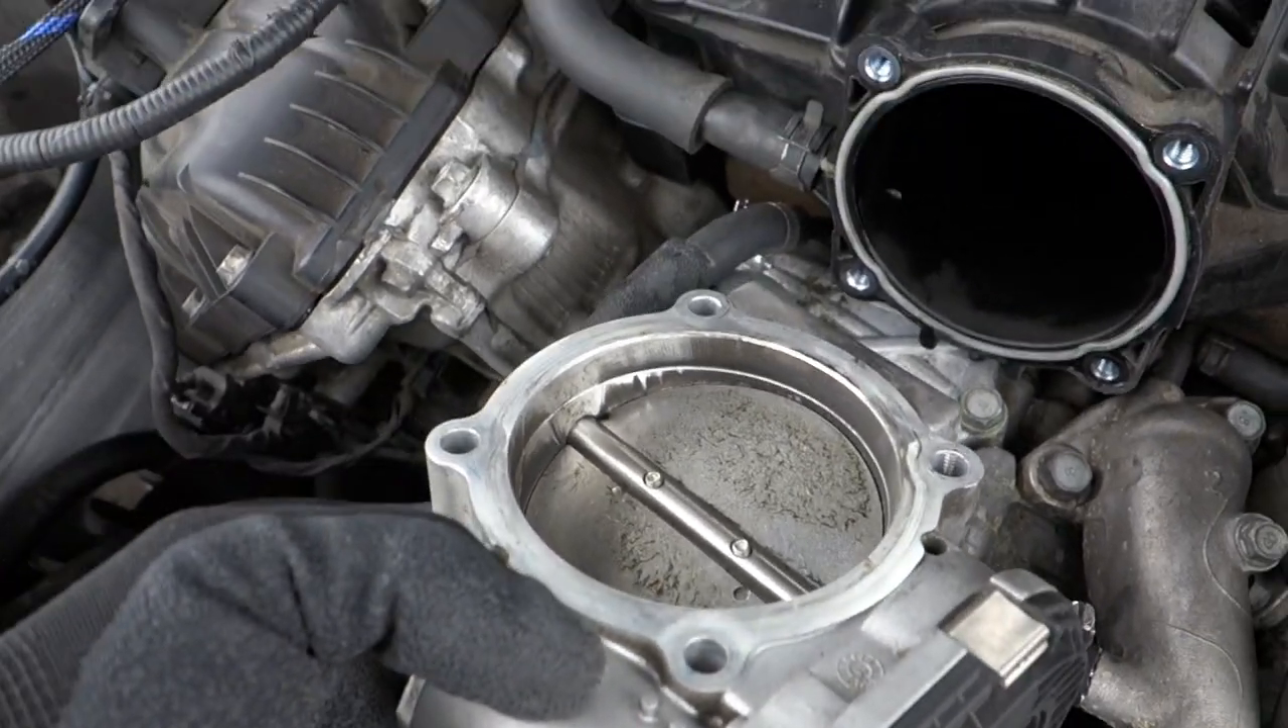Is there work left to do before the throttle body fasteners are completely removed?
No.